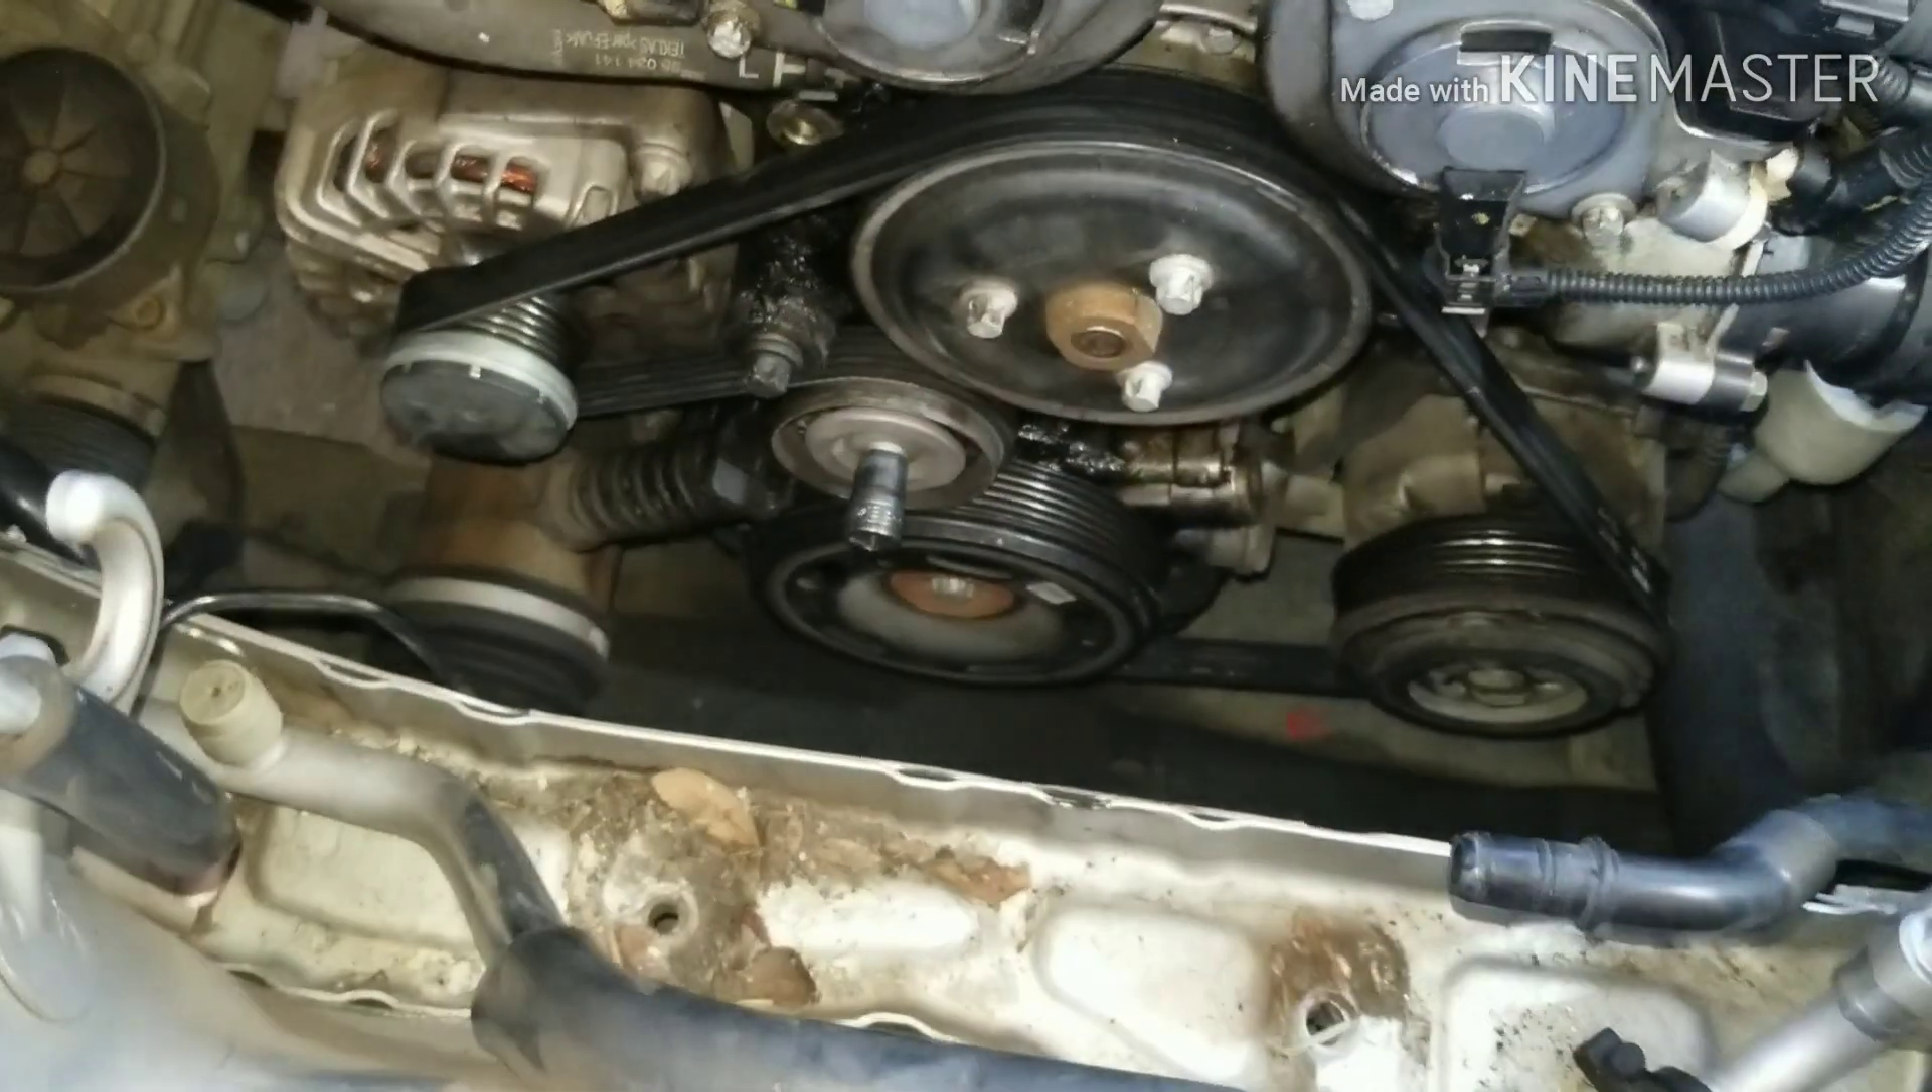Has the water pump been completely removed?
No.